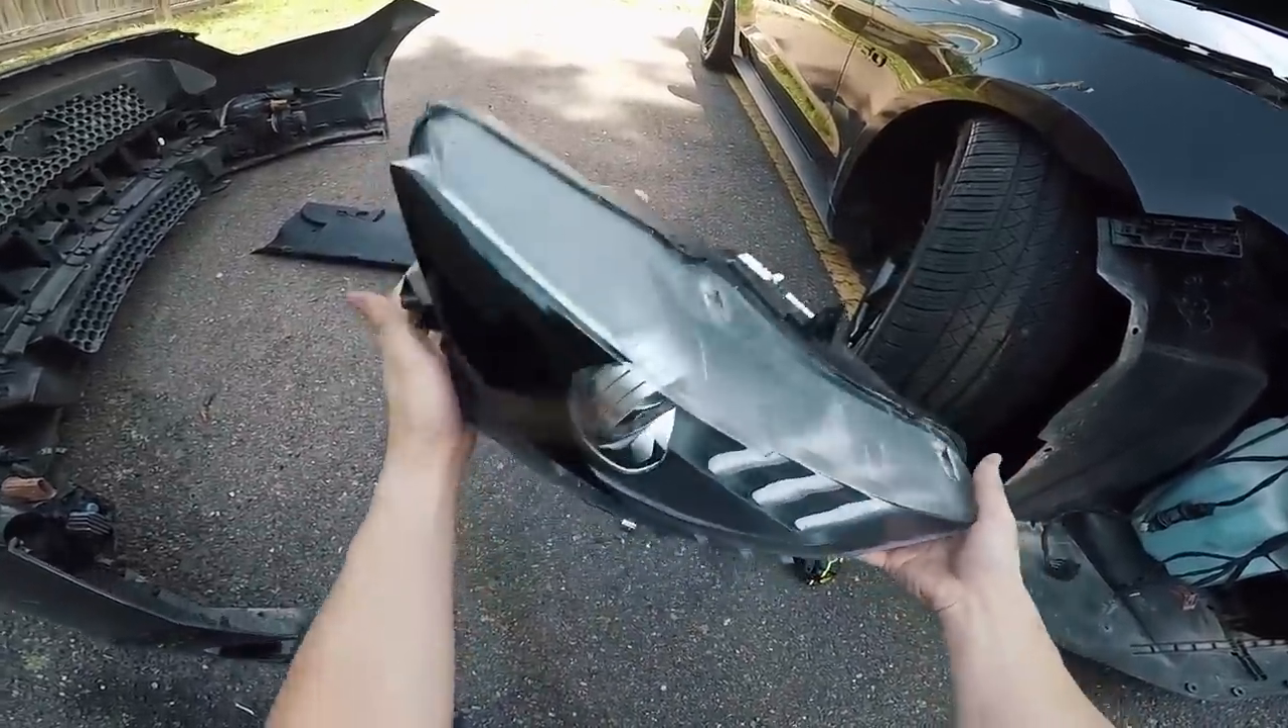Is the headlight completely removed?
Yes.